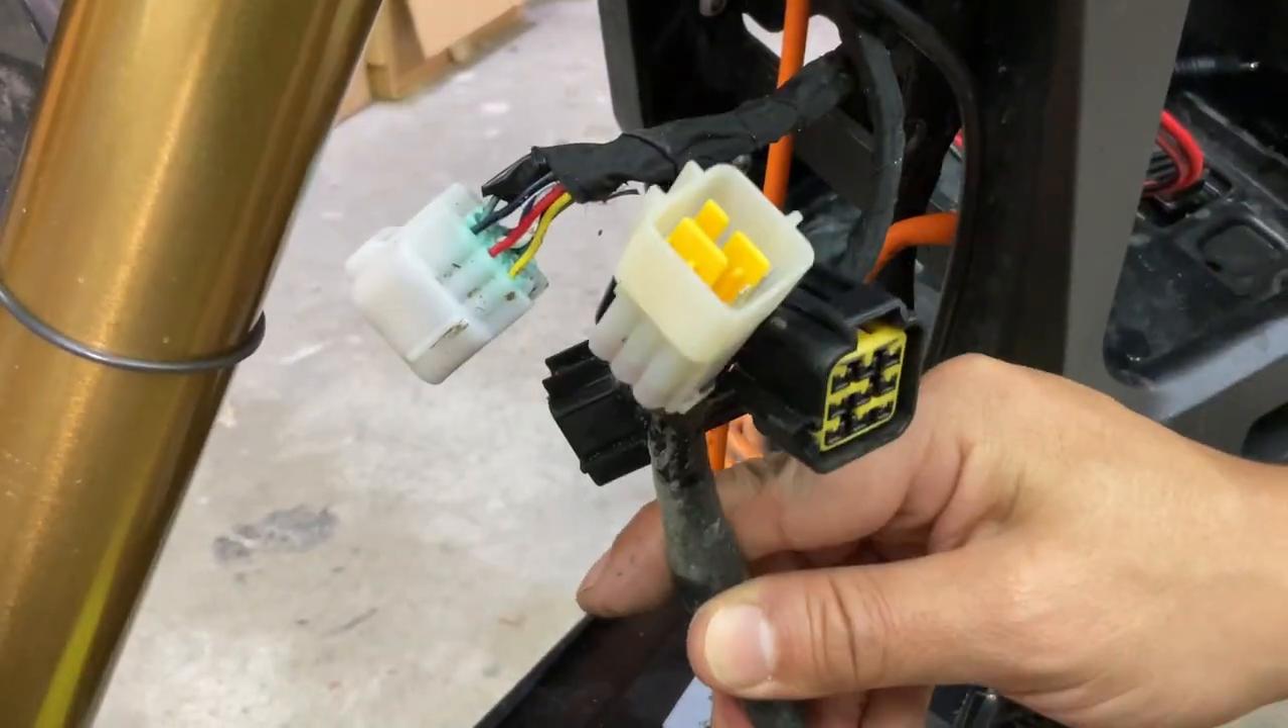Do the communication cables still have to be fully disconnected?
No.